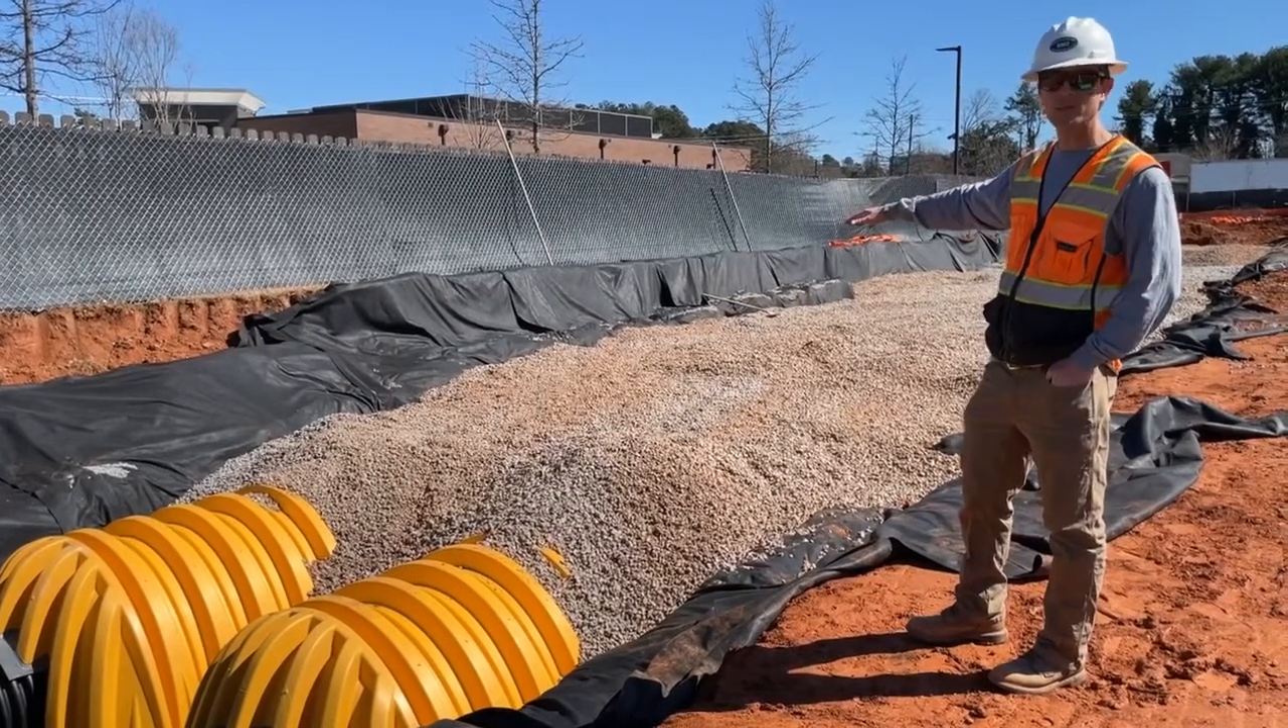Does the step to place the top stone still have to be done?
Yes.